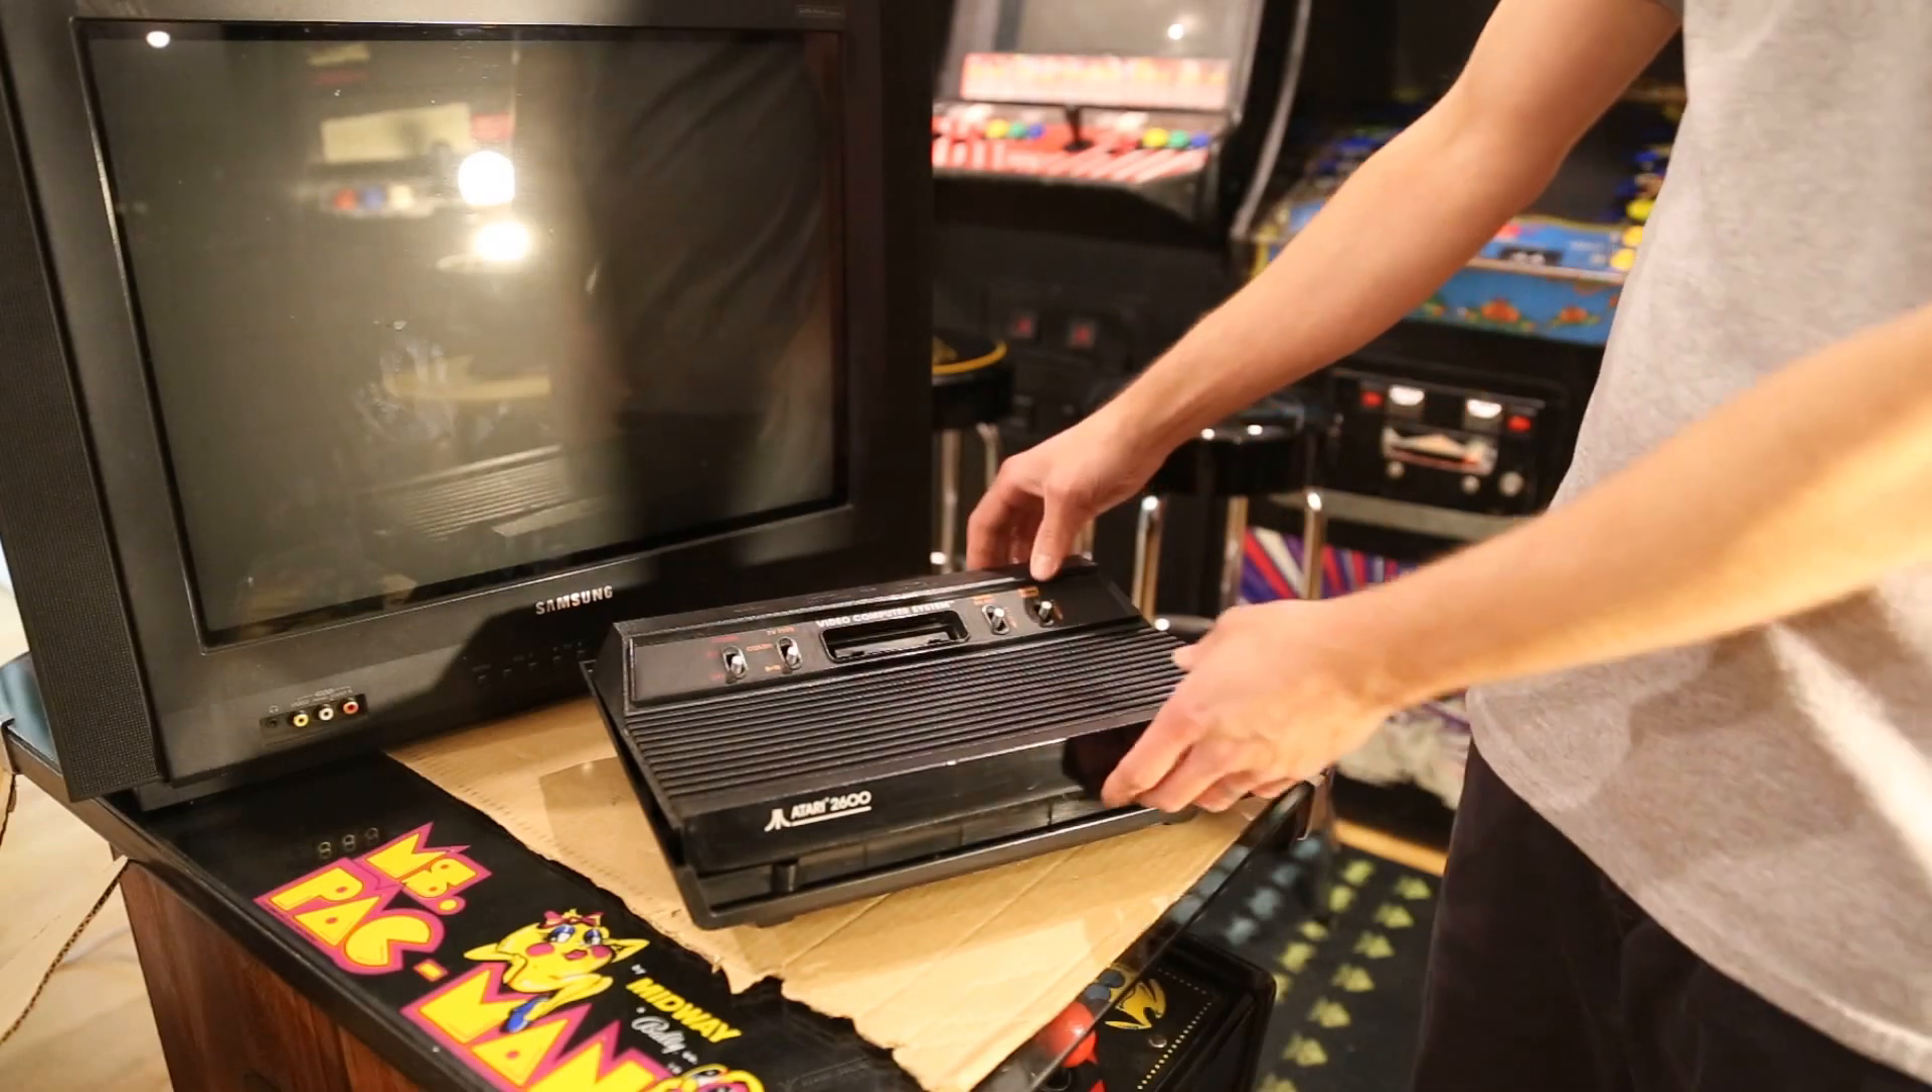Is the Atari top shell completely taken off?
No.